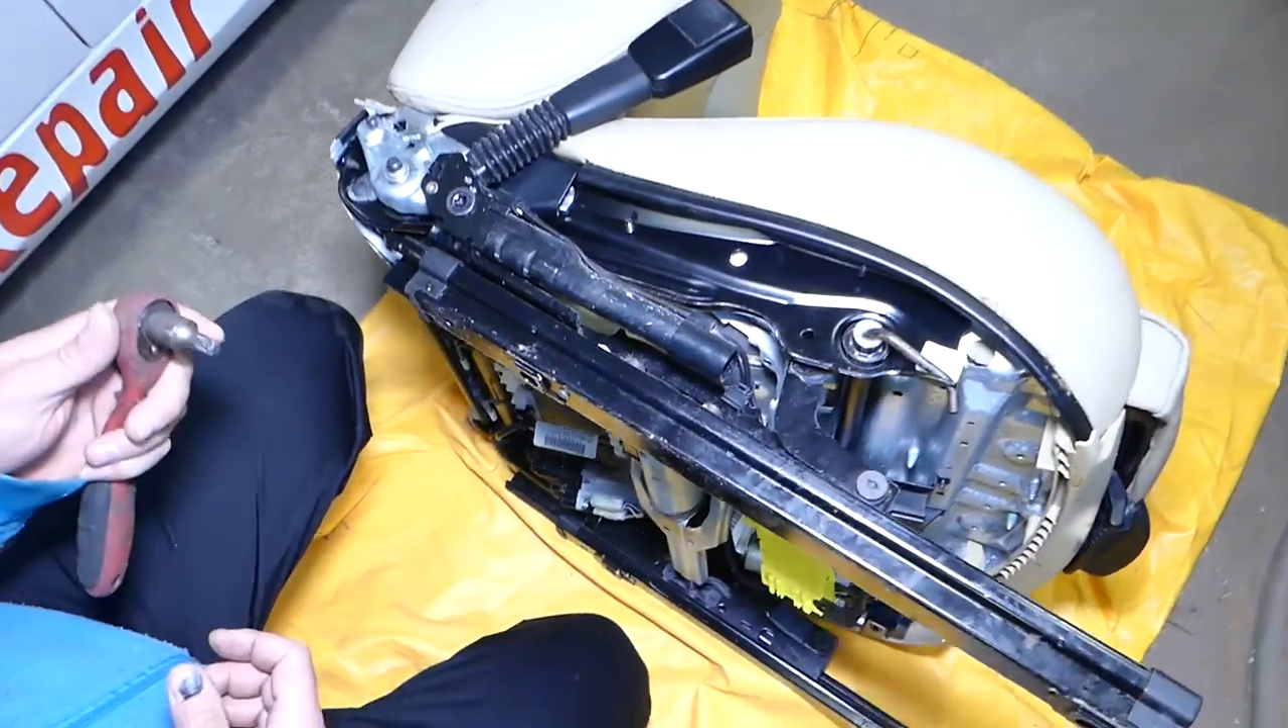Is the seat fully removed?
Yes.